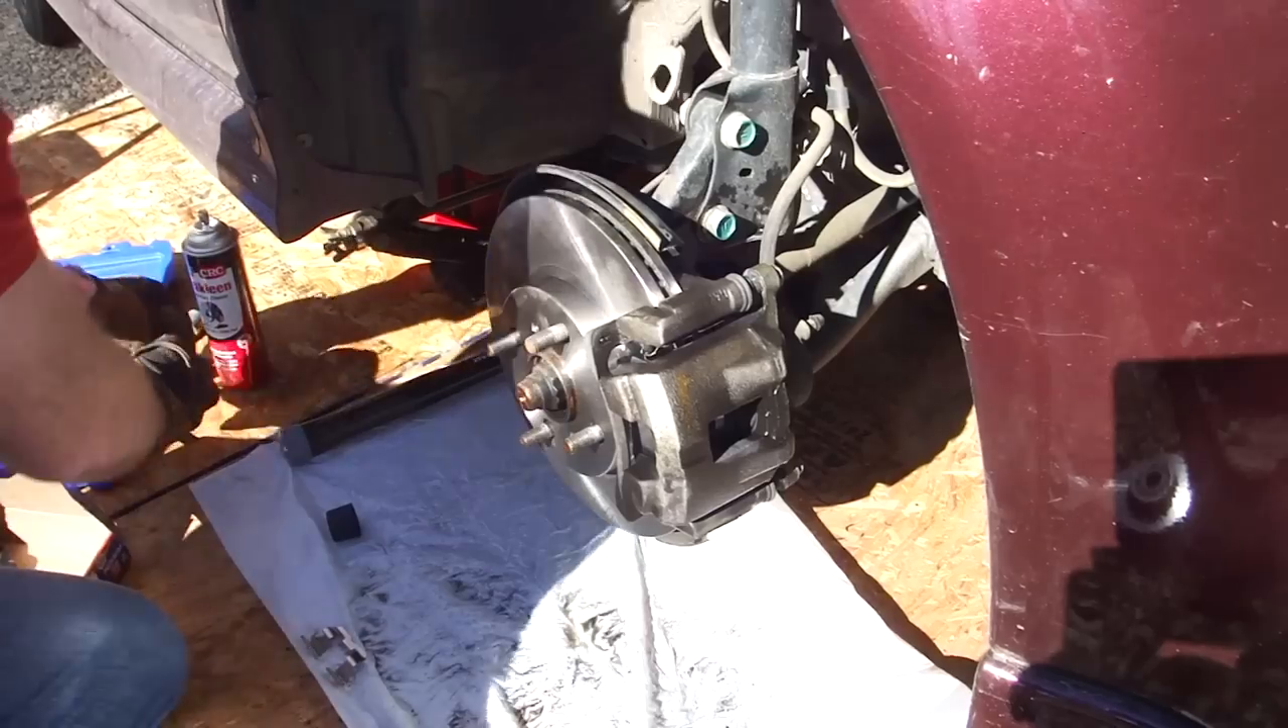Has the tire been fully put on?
No.